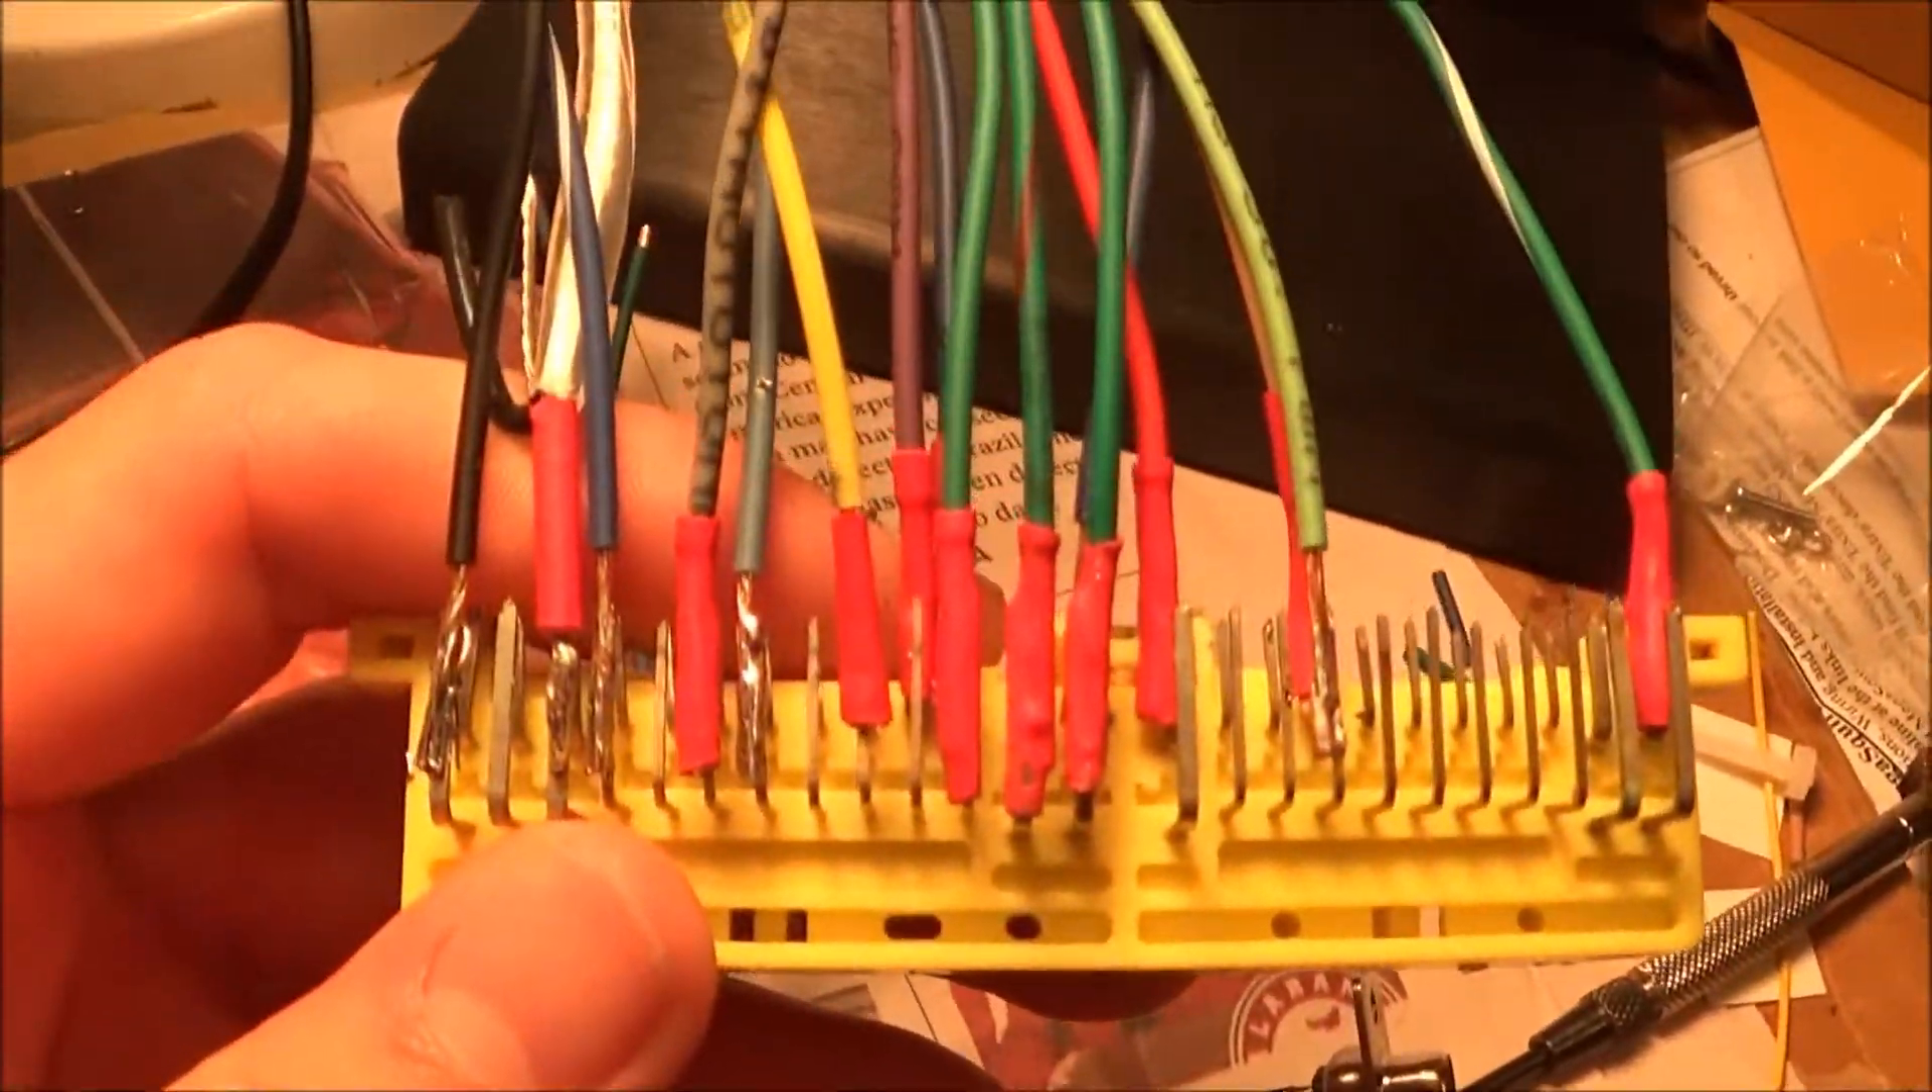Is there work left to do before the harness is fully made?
Yes.